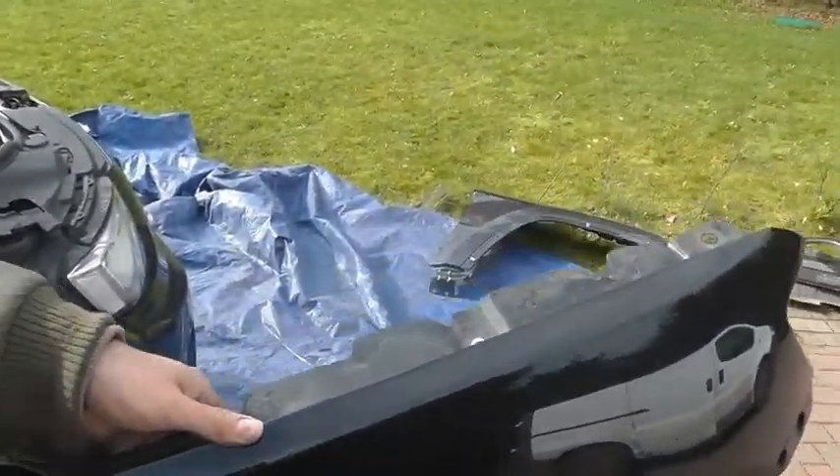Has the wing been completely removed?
Yes.